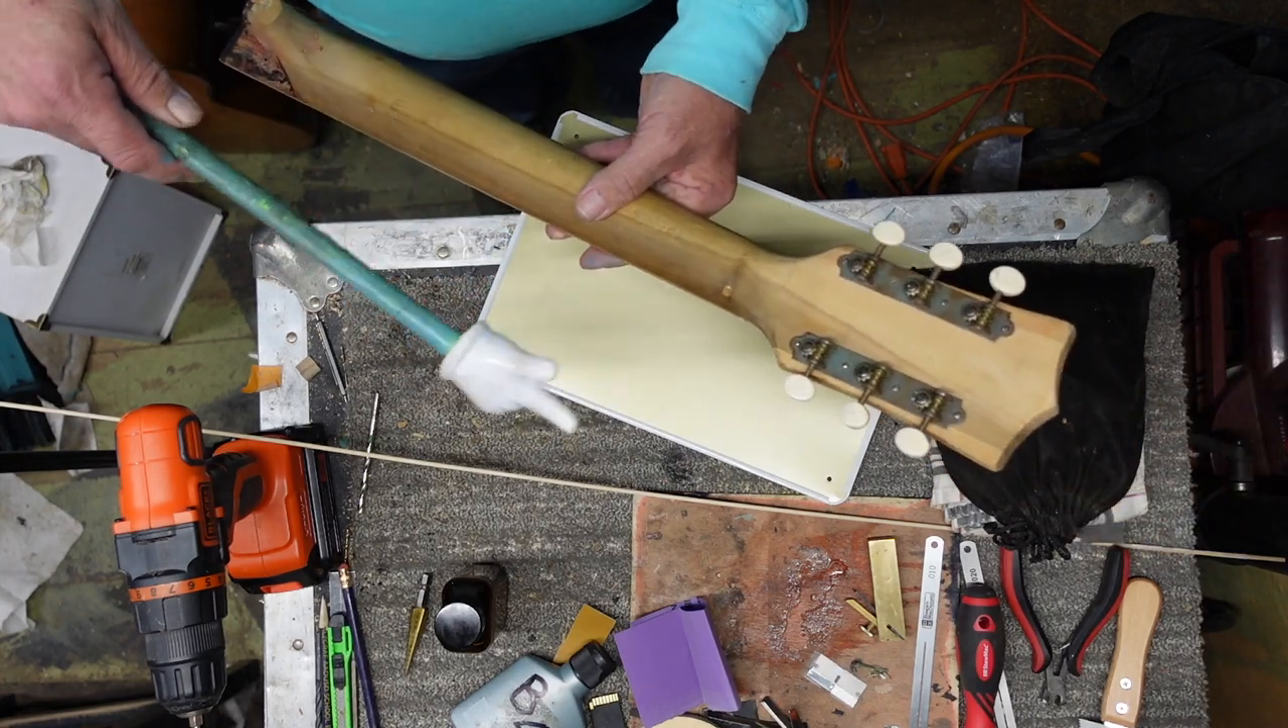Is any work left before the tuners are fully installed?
No.